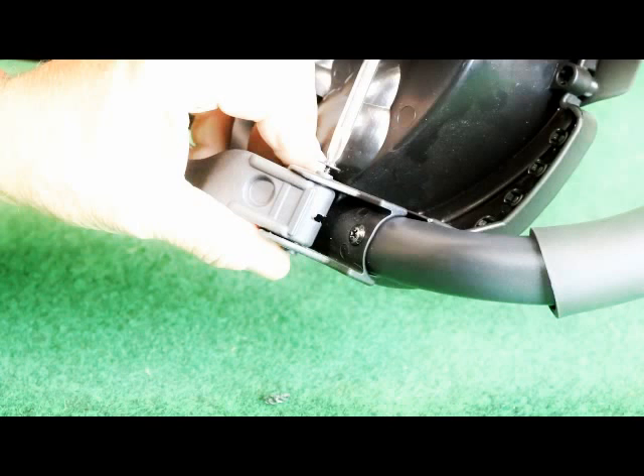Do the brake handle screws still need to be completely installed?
Yes.